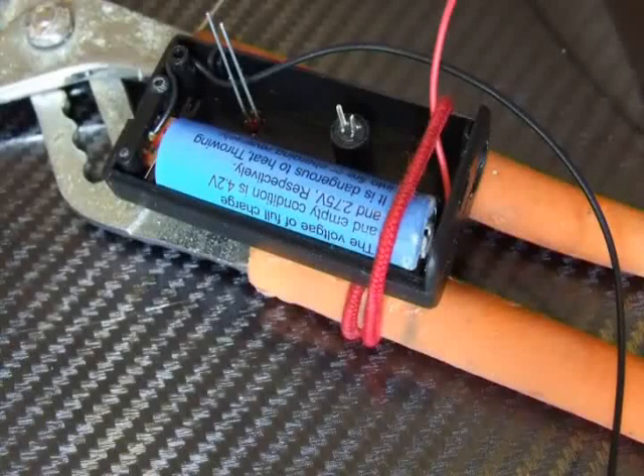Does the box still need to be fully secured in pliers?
No.